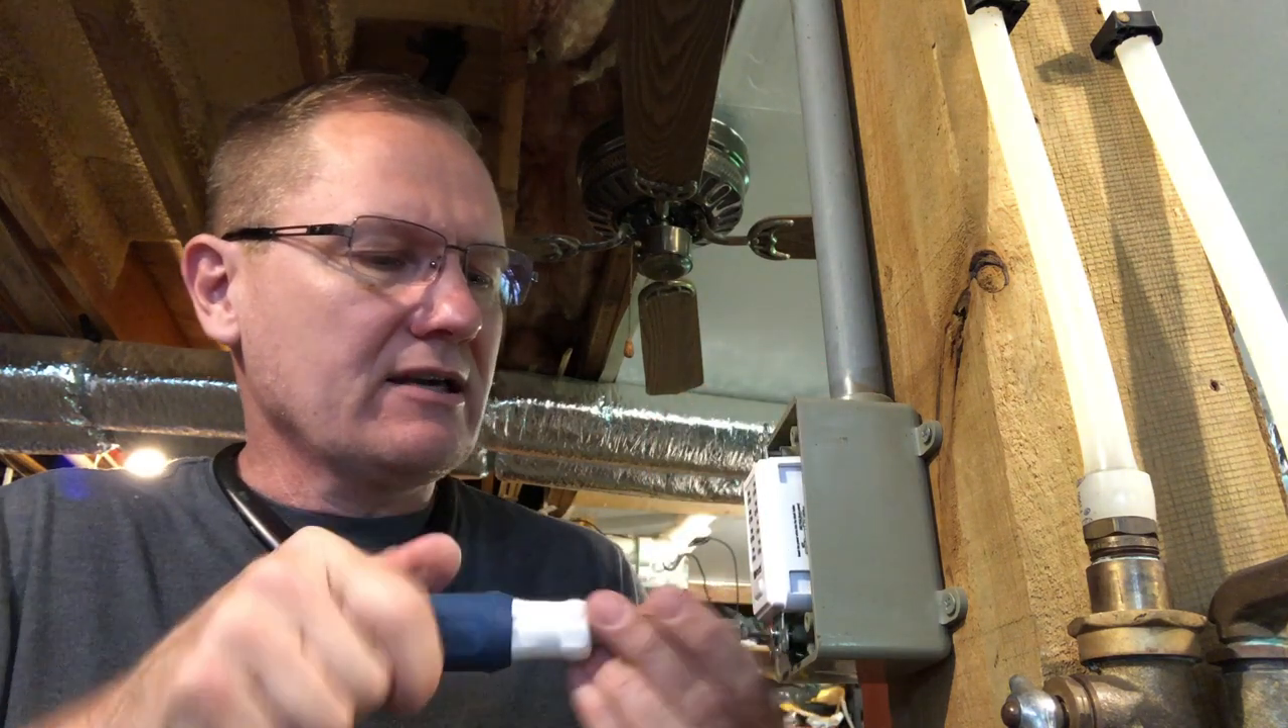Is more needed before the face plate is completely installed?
Yes.